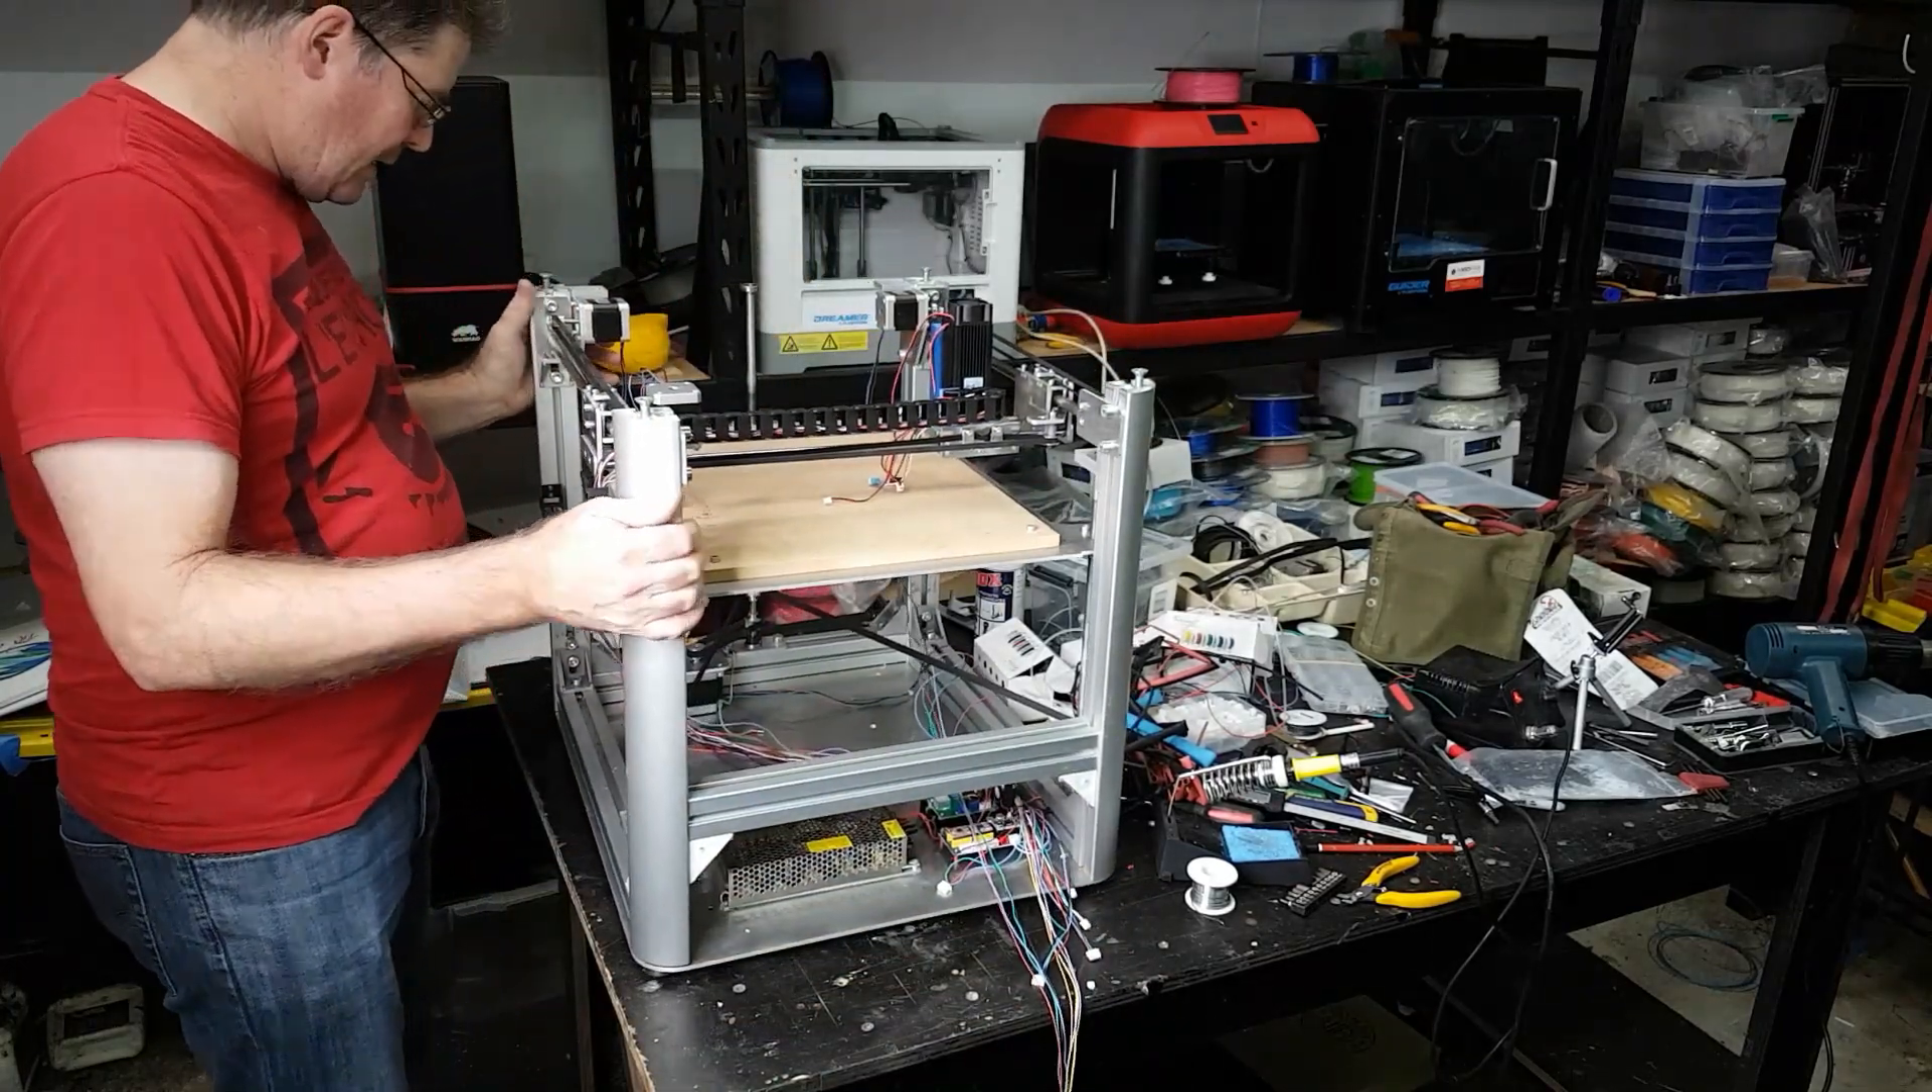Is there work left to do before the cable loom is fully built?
Yes.